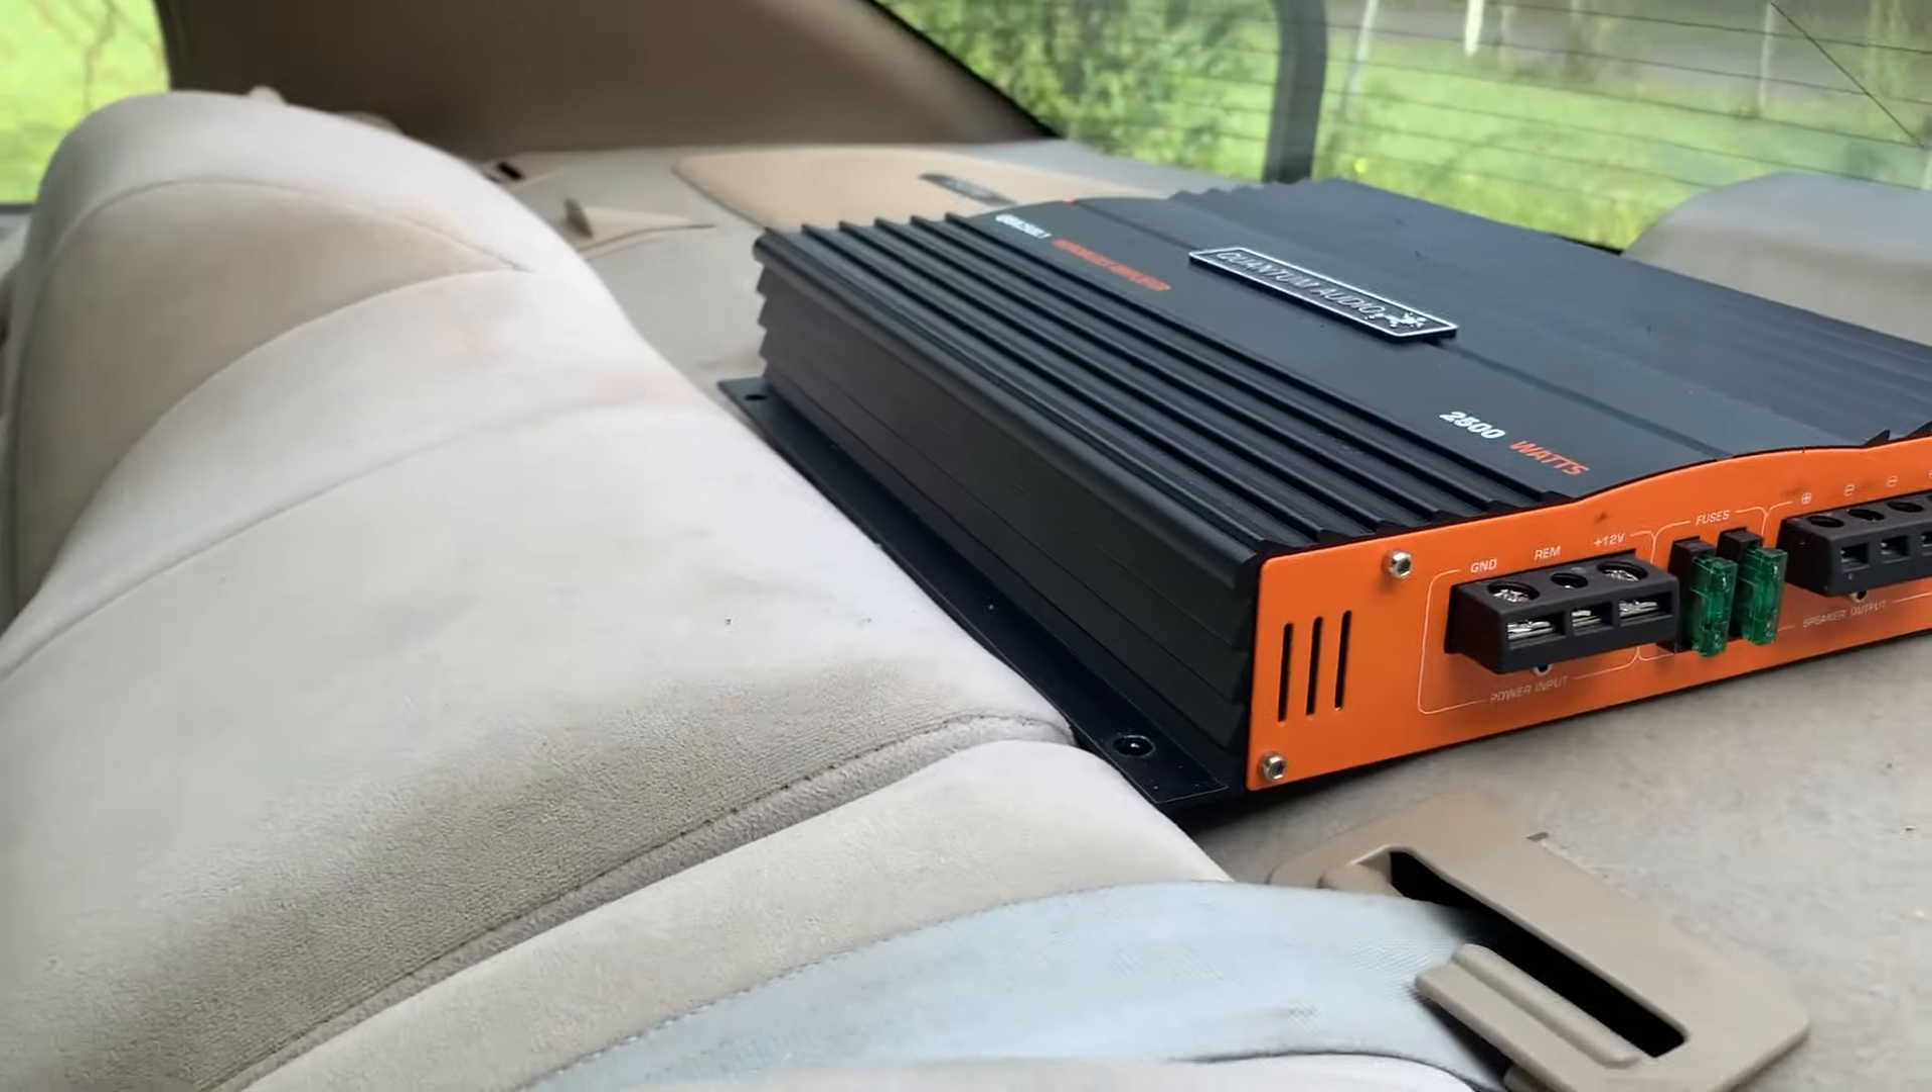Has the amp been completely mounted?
No.